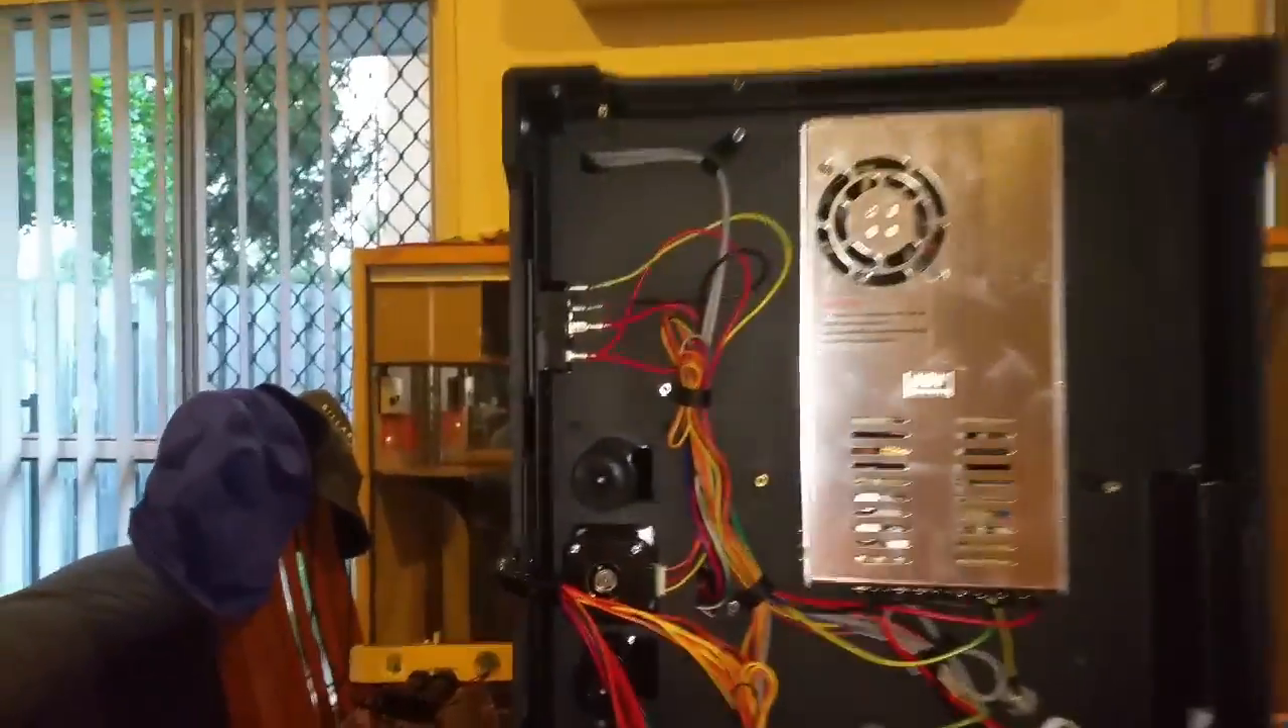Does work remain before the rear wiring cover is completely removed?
No.